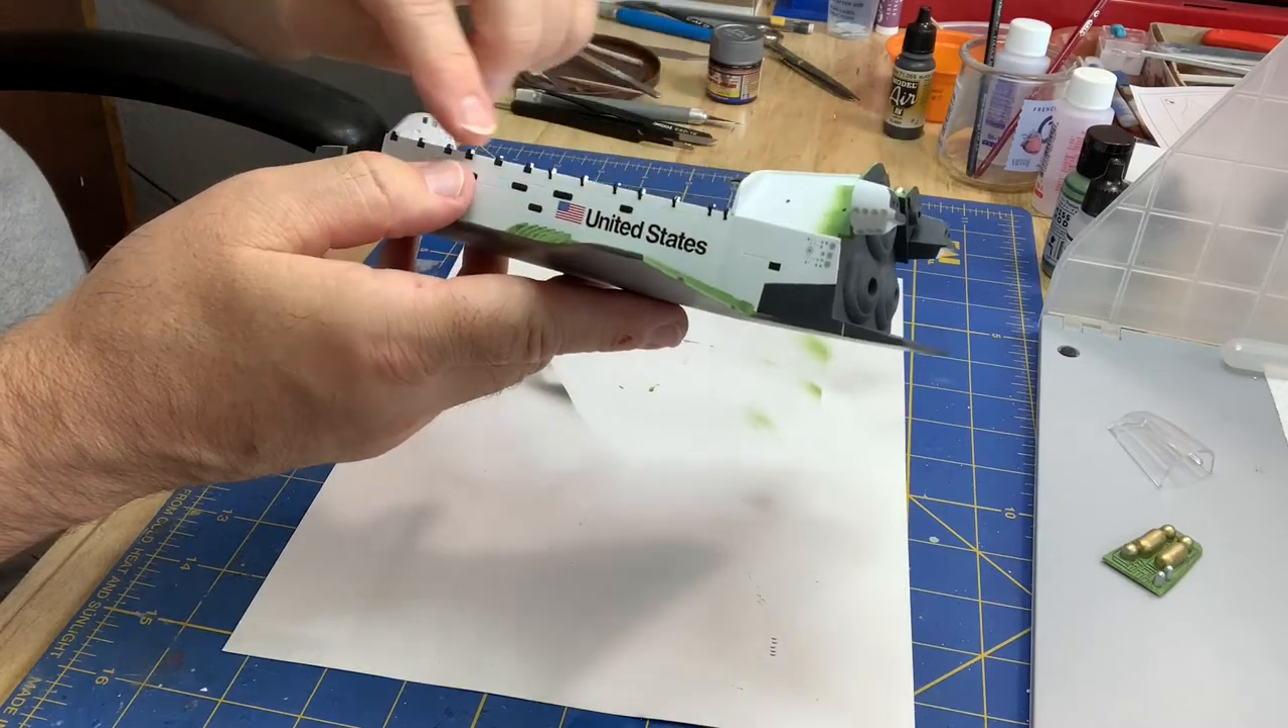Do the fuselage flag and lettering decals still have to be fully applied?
No.